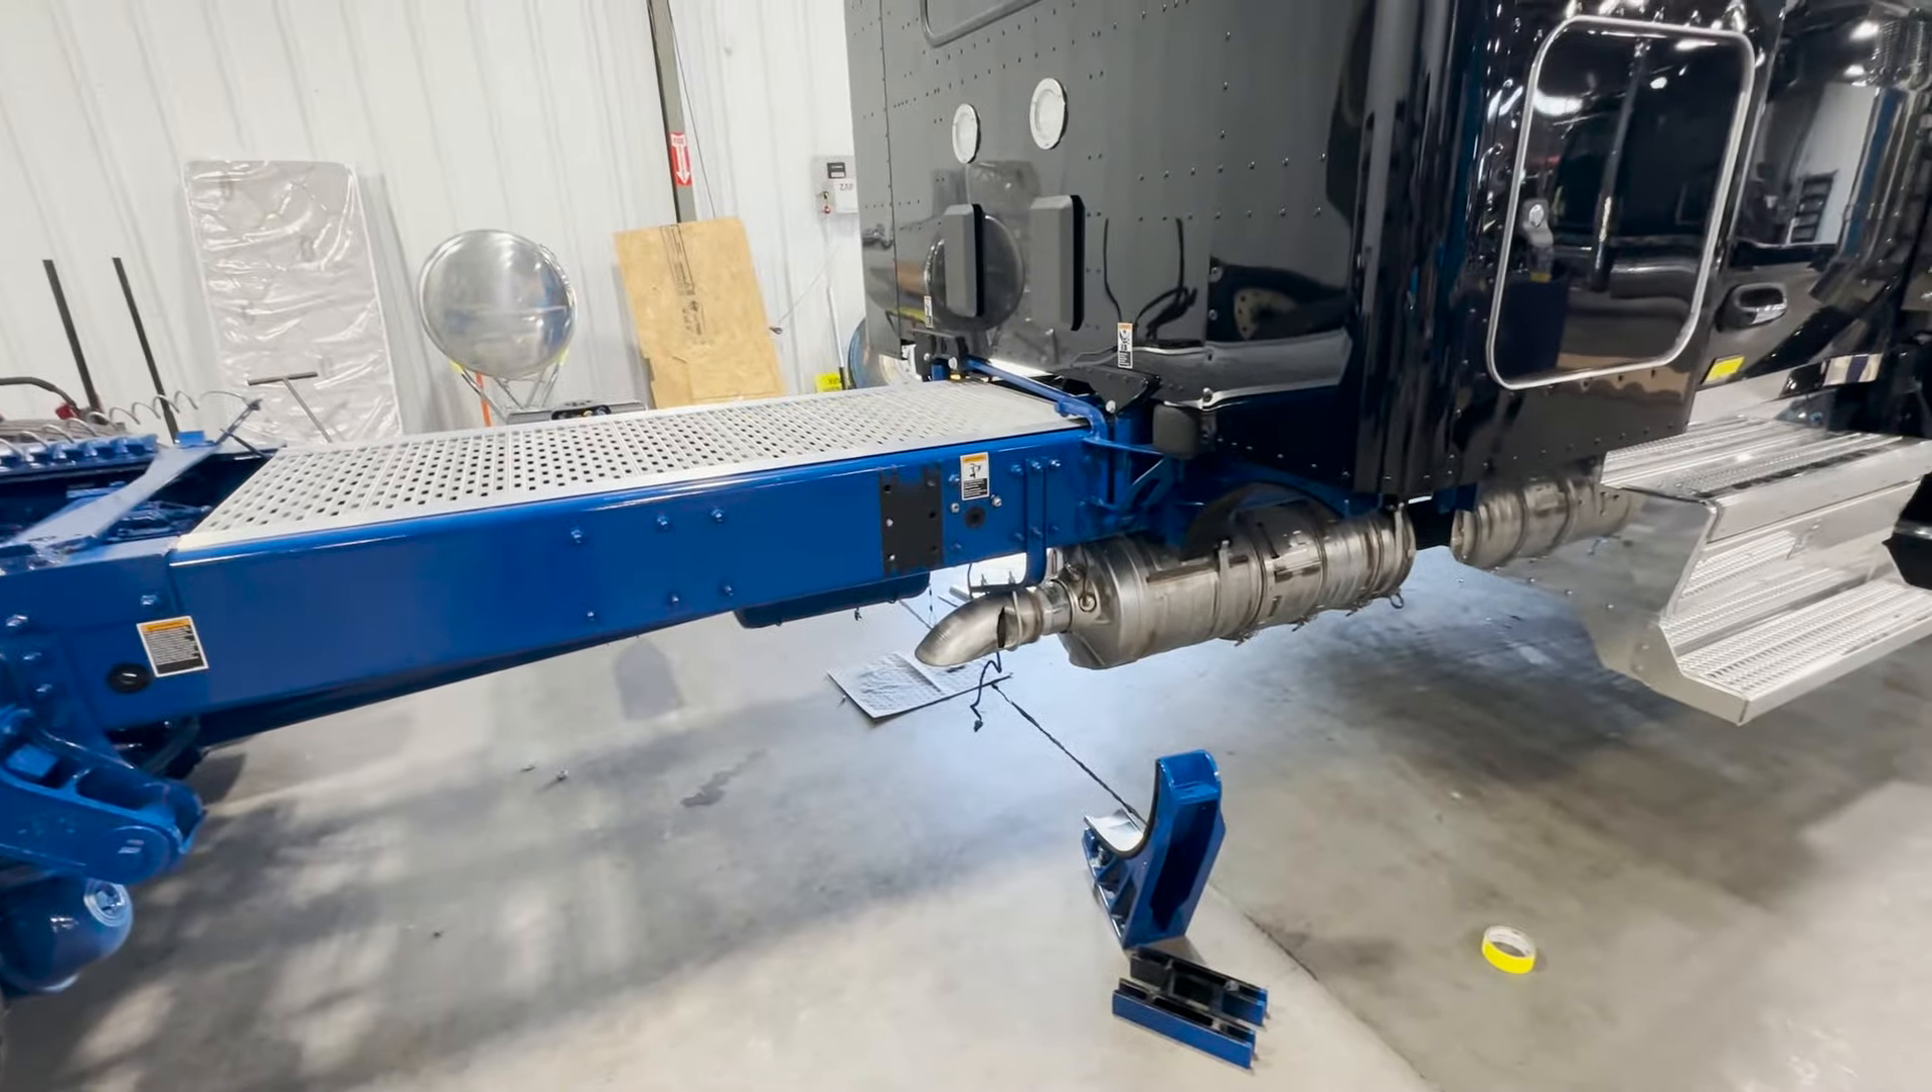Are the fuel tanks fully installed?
No.